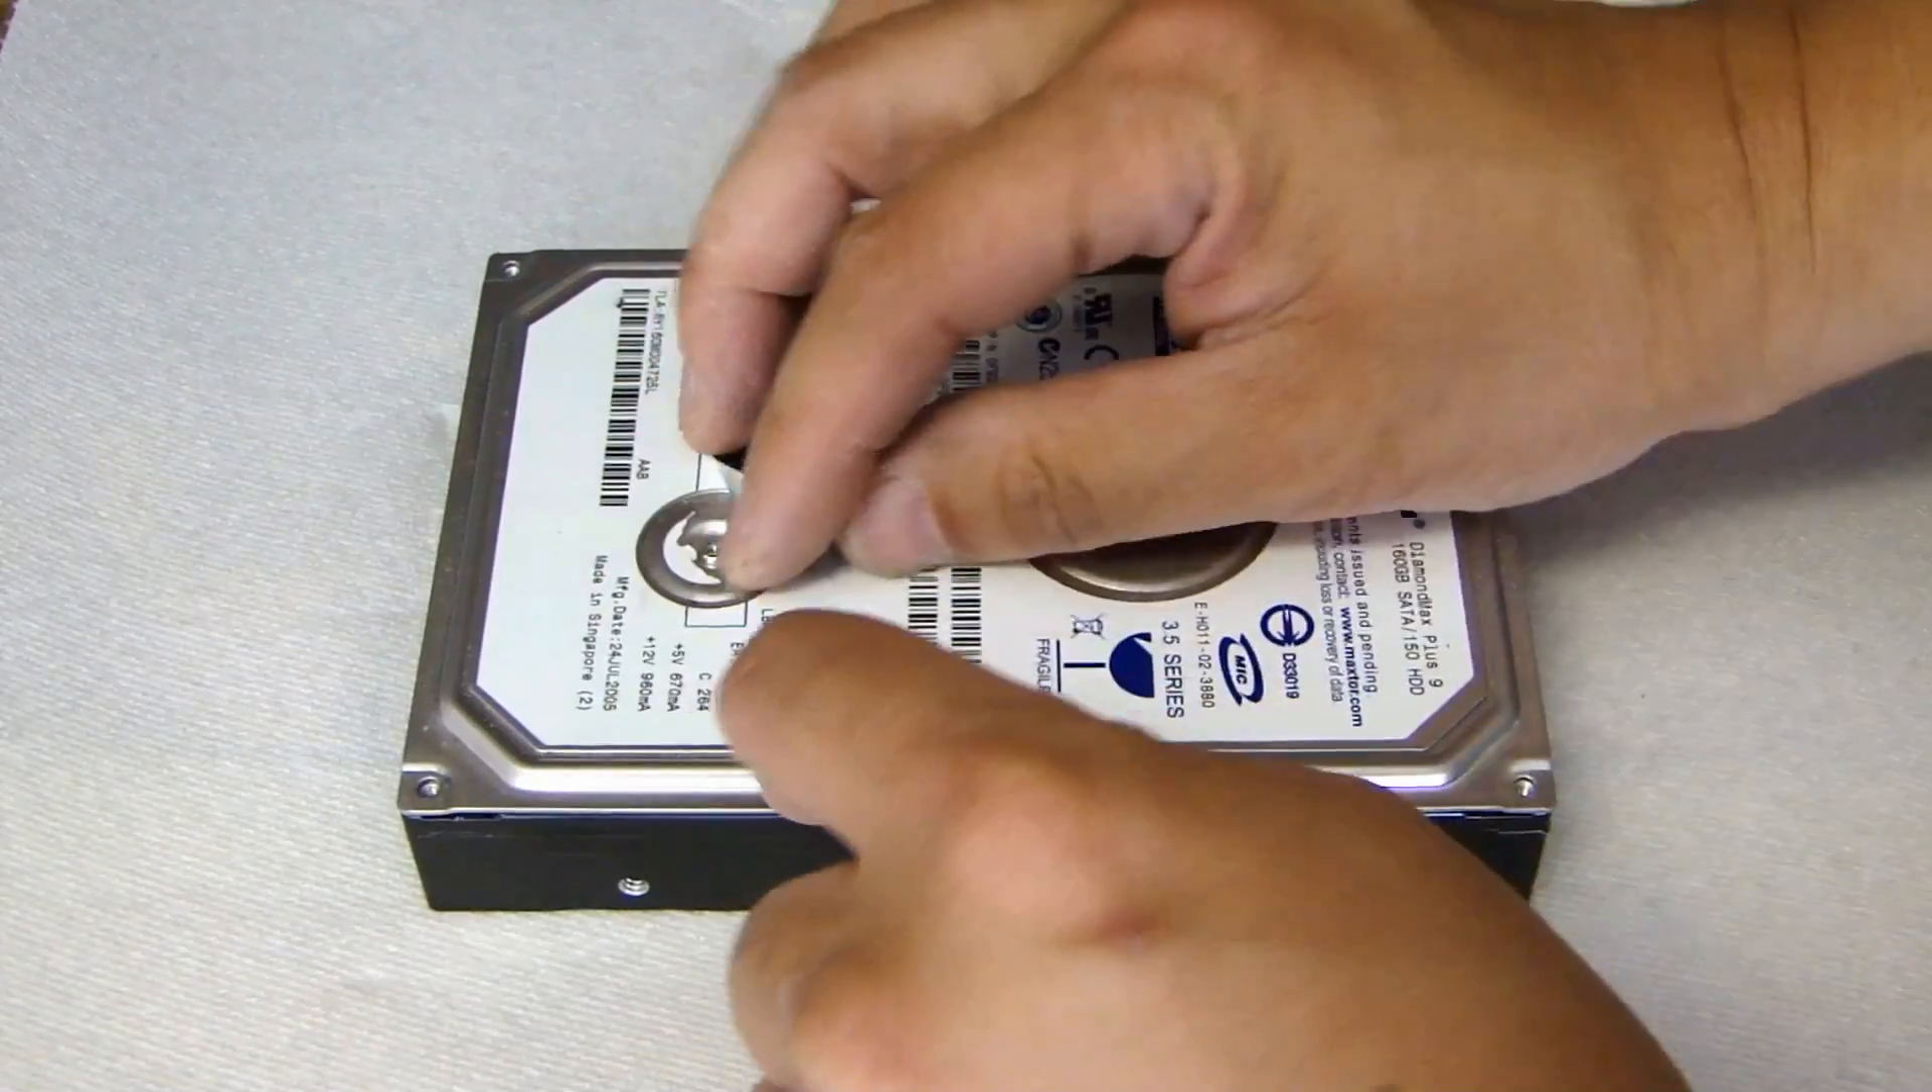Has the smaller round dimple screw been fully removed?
No.